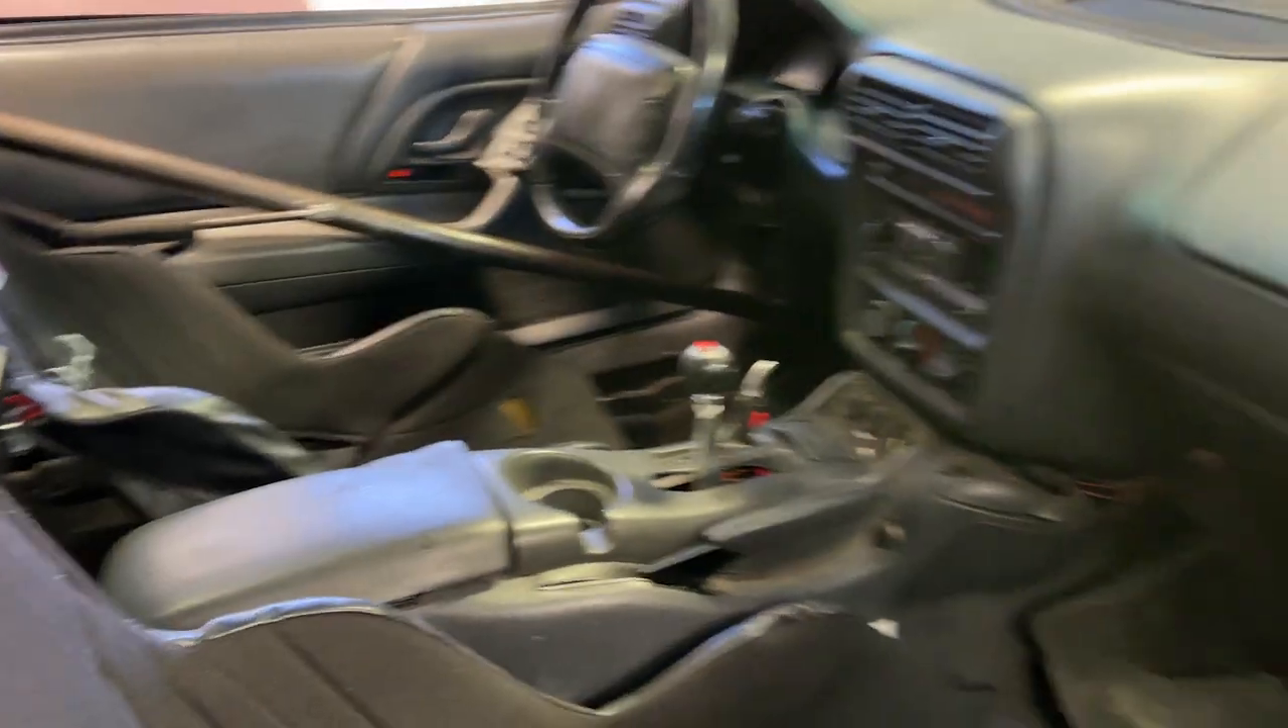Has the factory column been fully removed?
No.